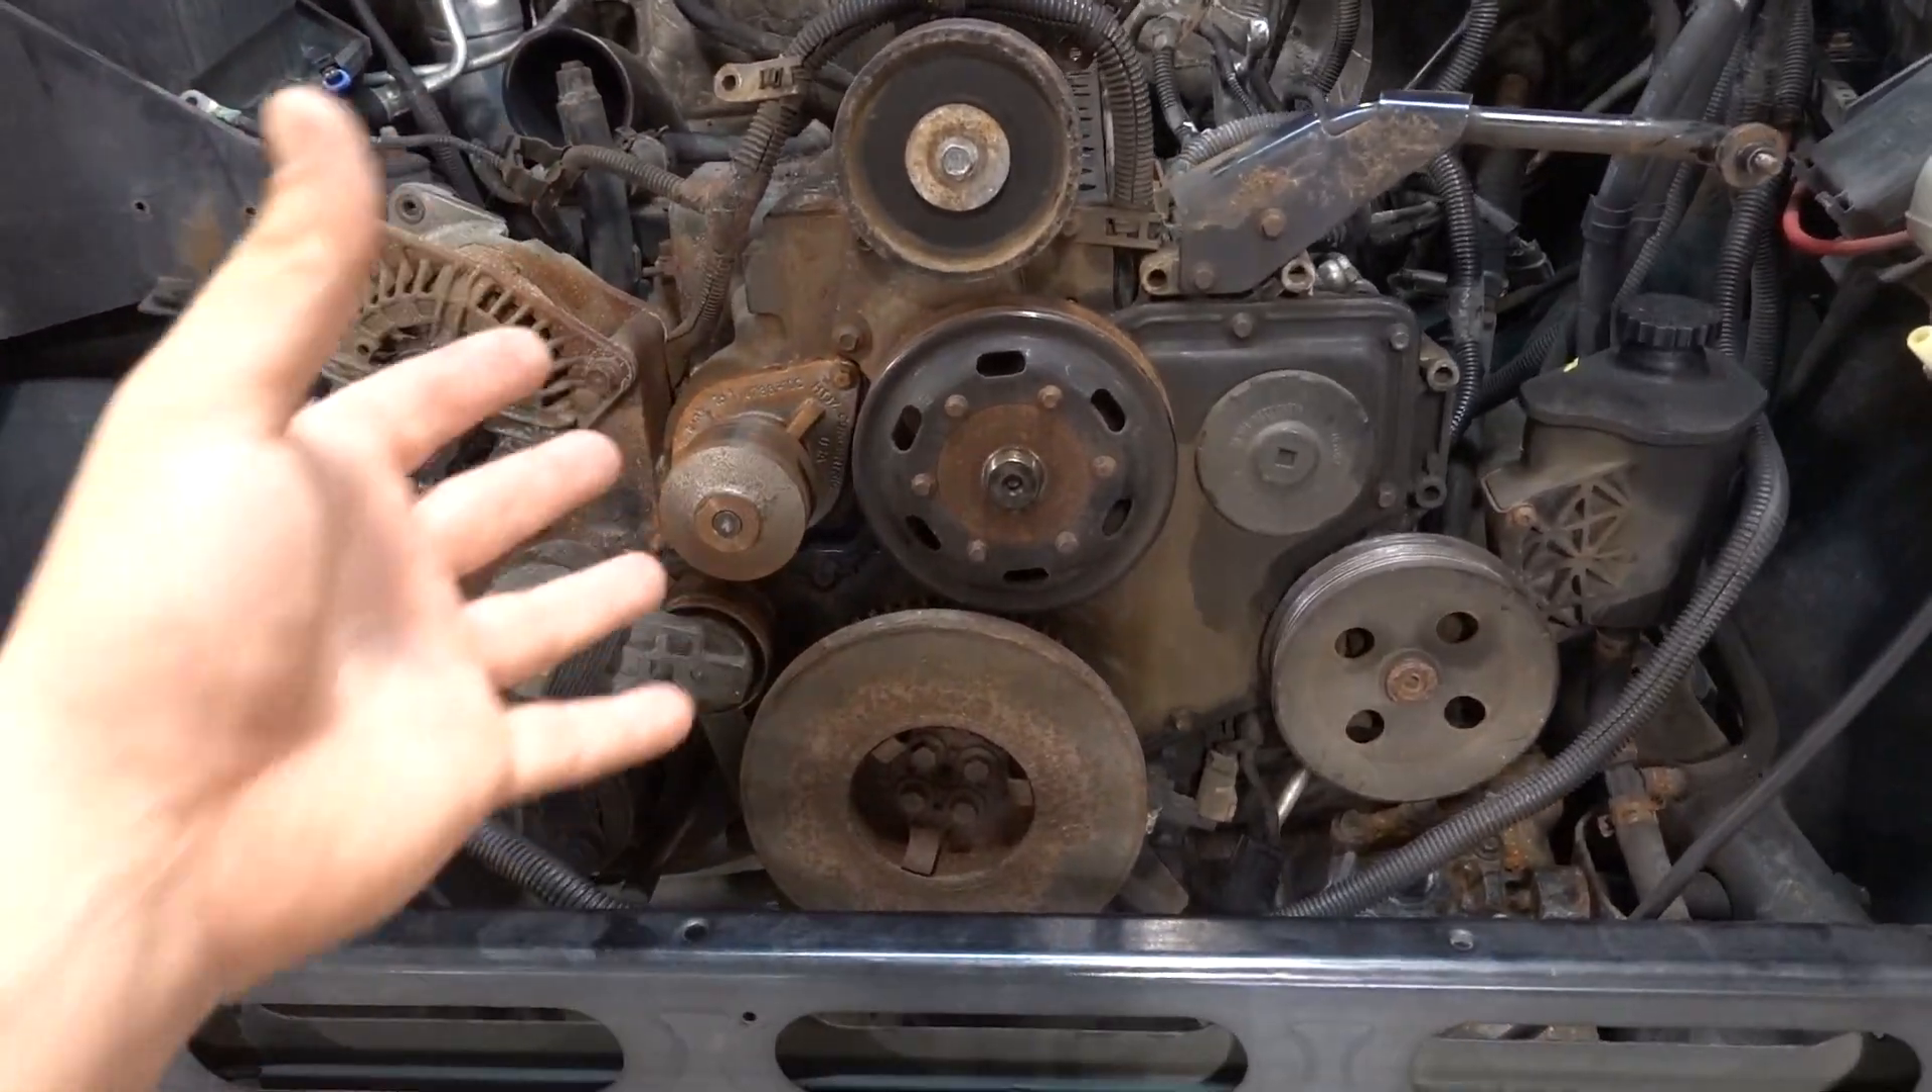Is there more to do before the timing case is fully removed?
Yes.